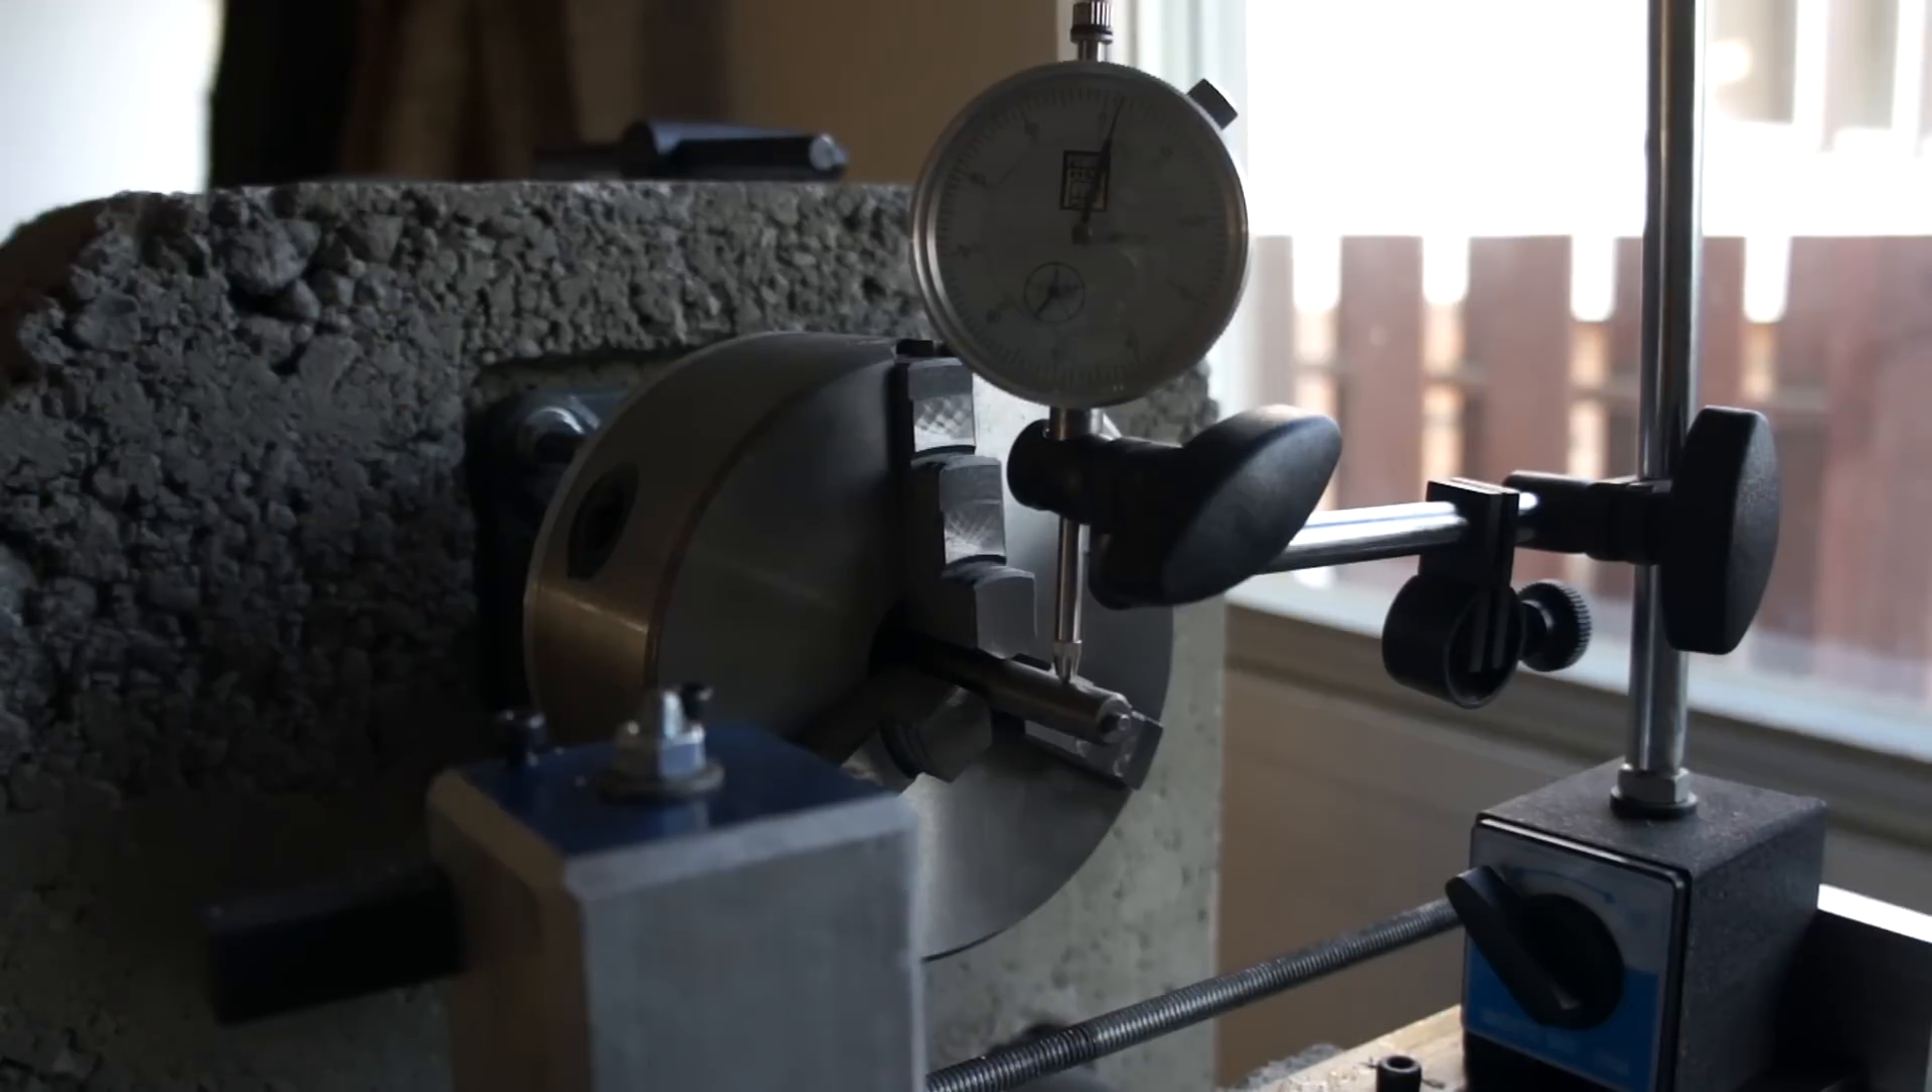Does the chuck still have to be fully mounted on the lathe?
No.